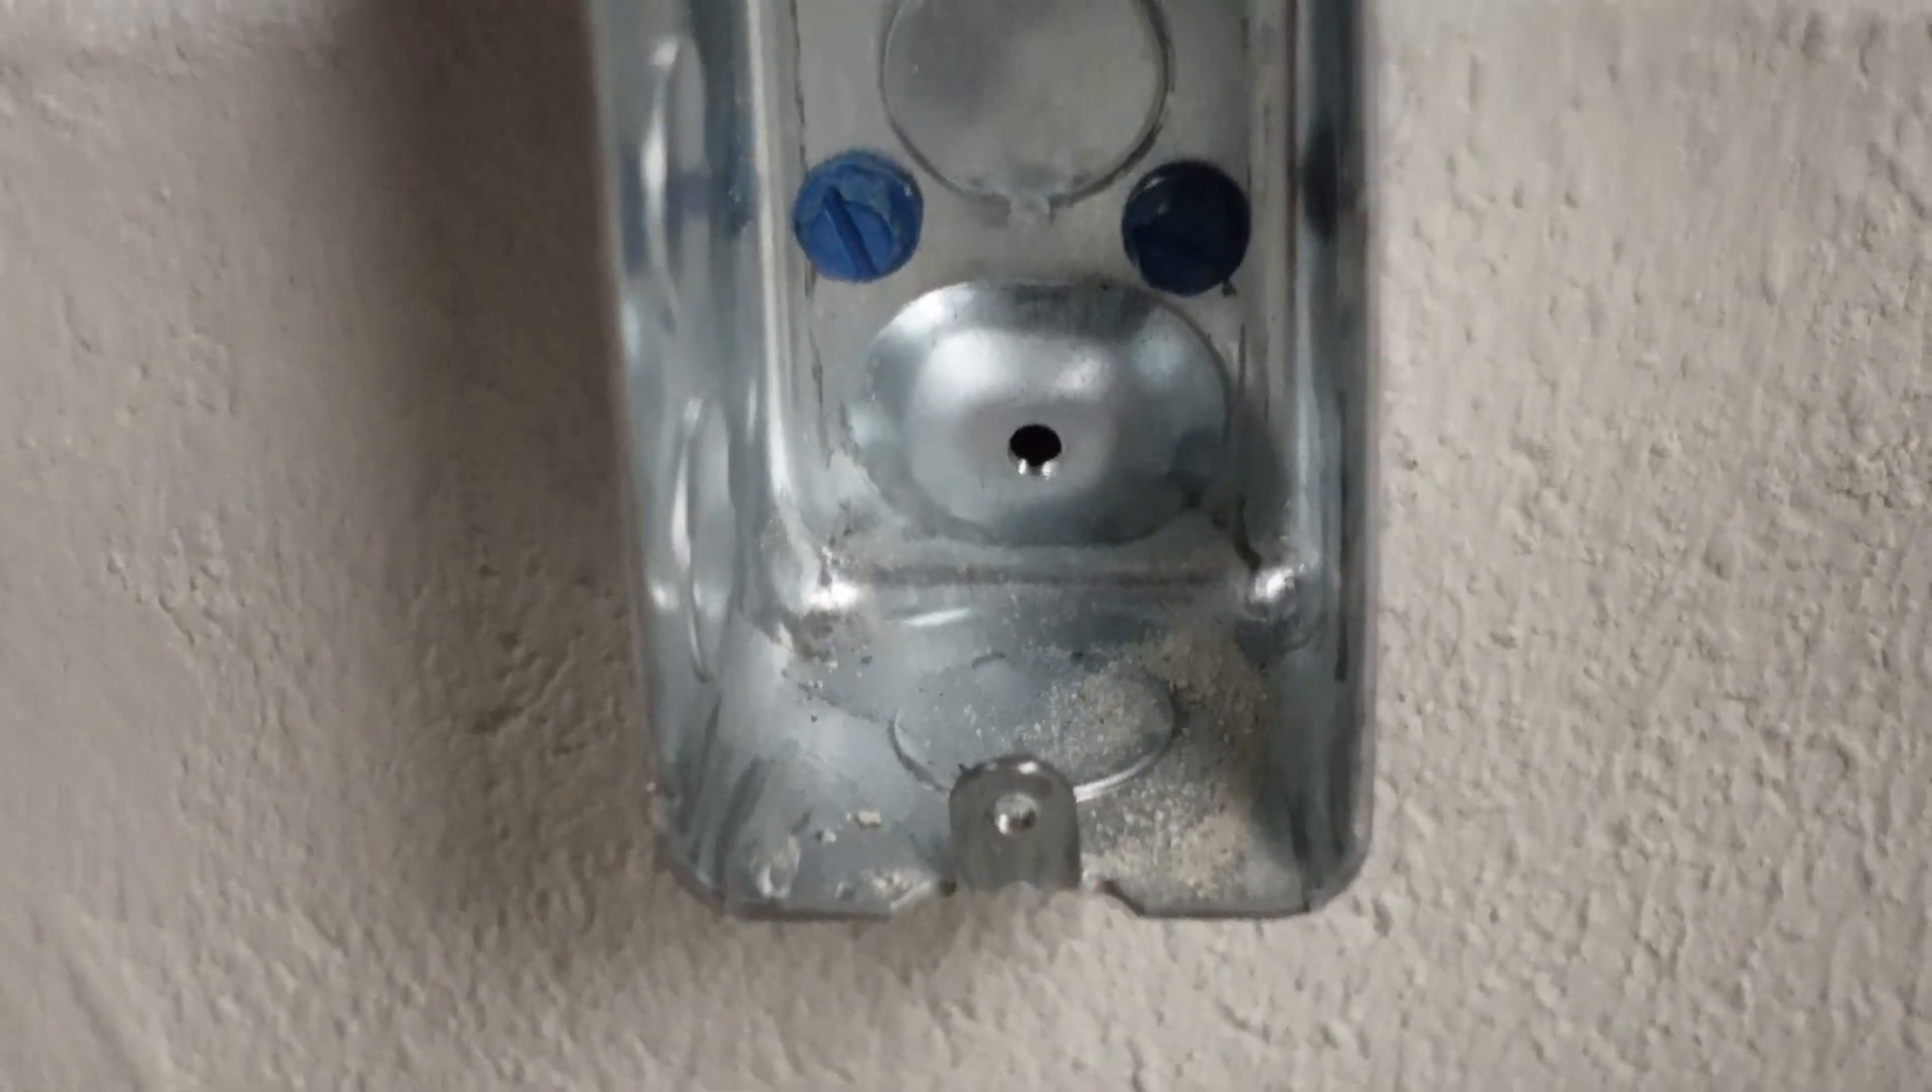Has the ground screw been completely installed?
No.